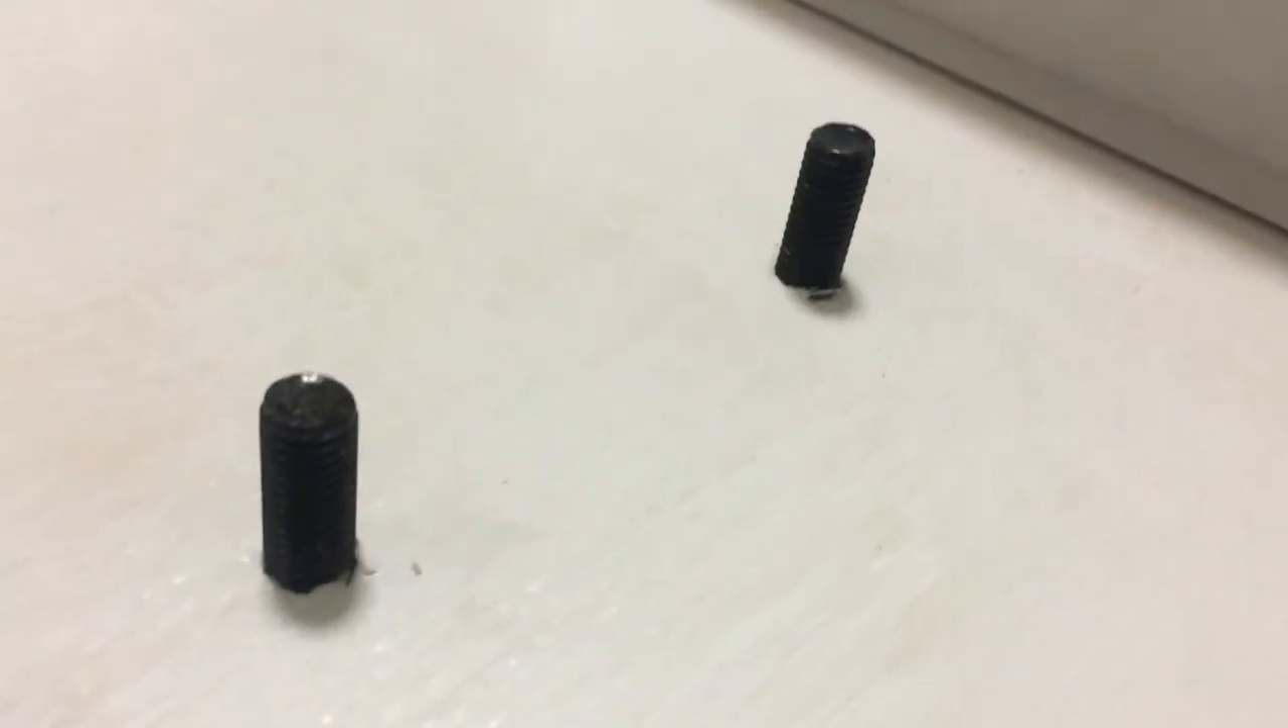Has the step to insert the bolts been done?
Yes.